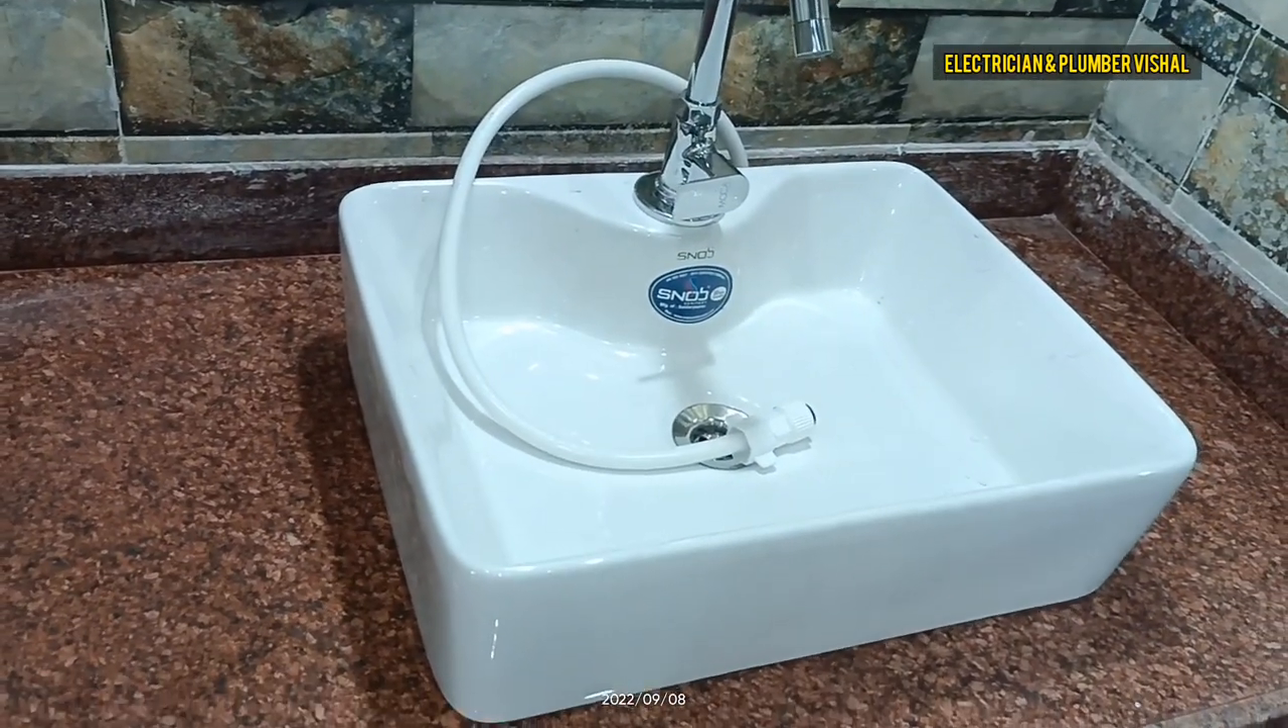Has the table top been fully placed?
Yes.